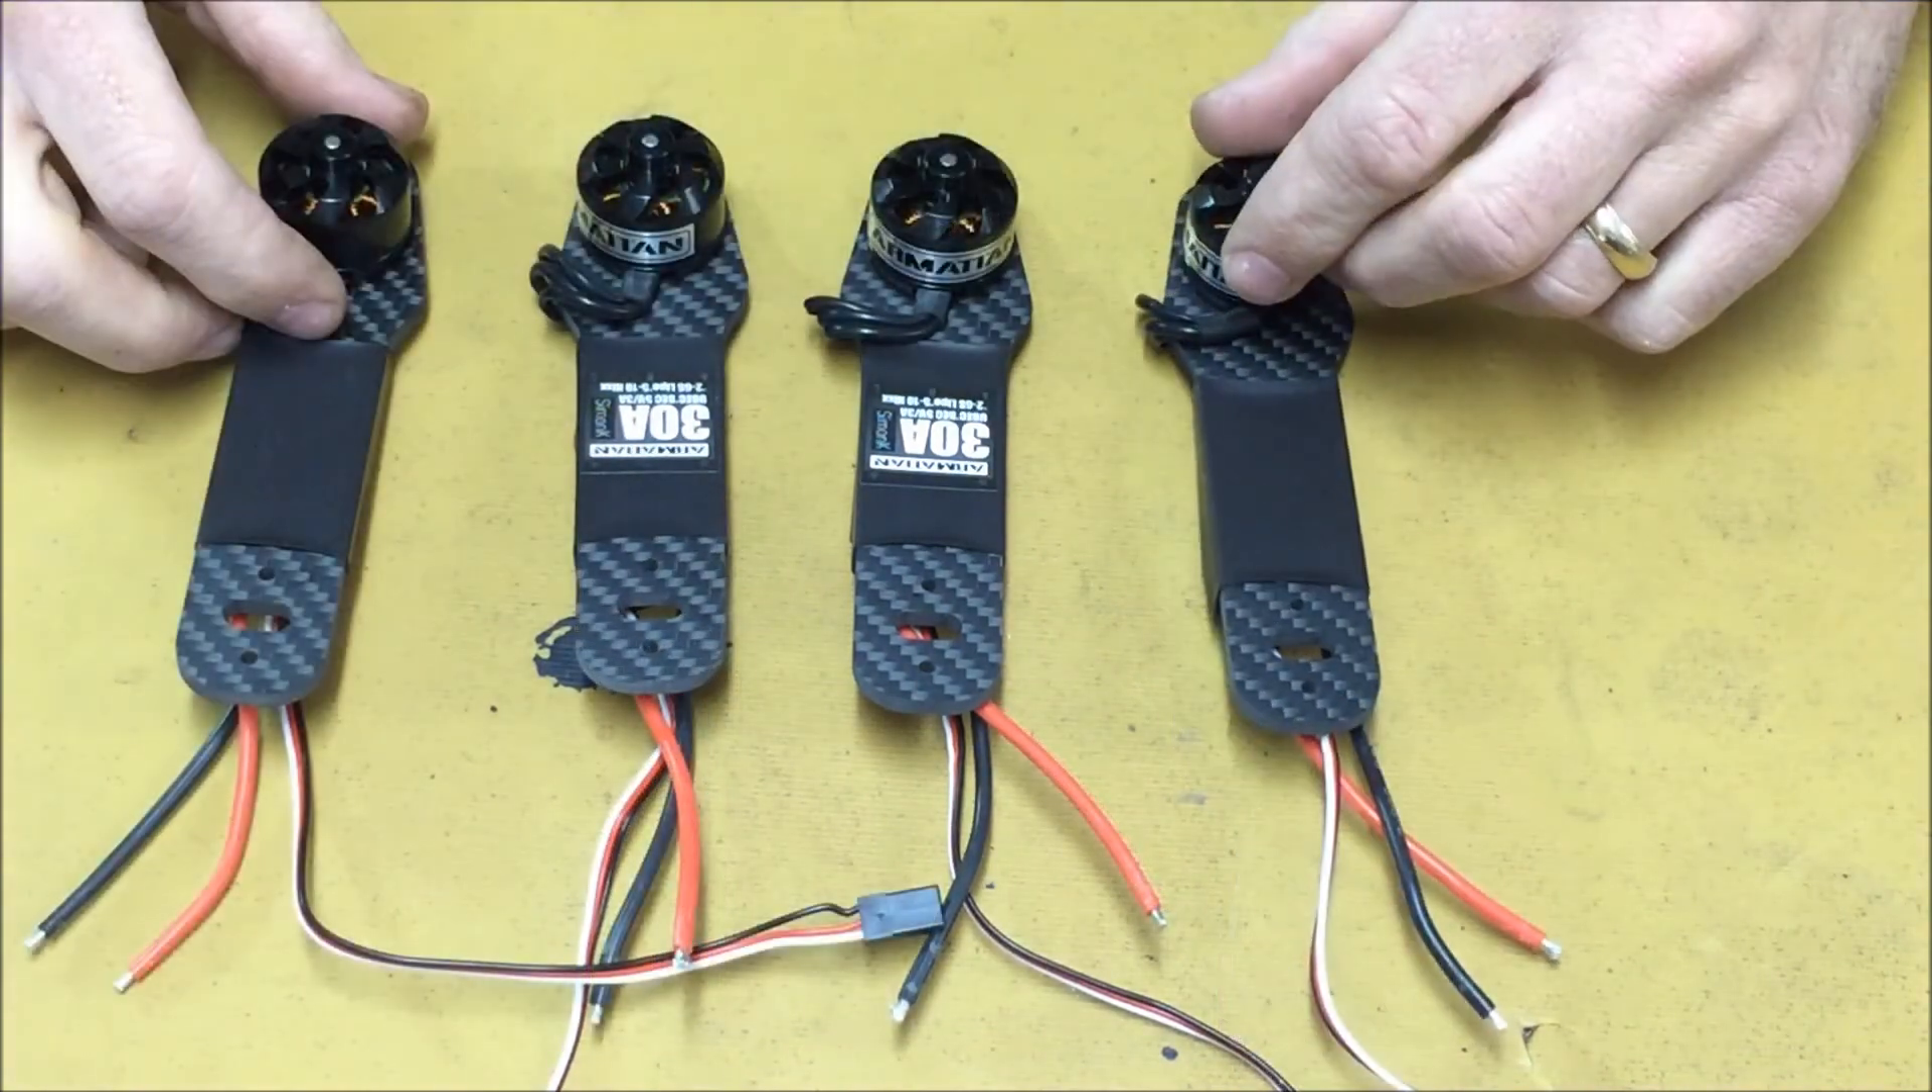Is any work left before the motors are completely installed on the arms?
No.